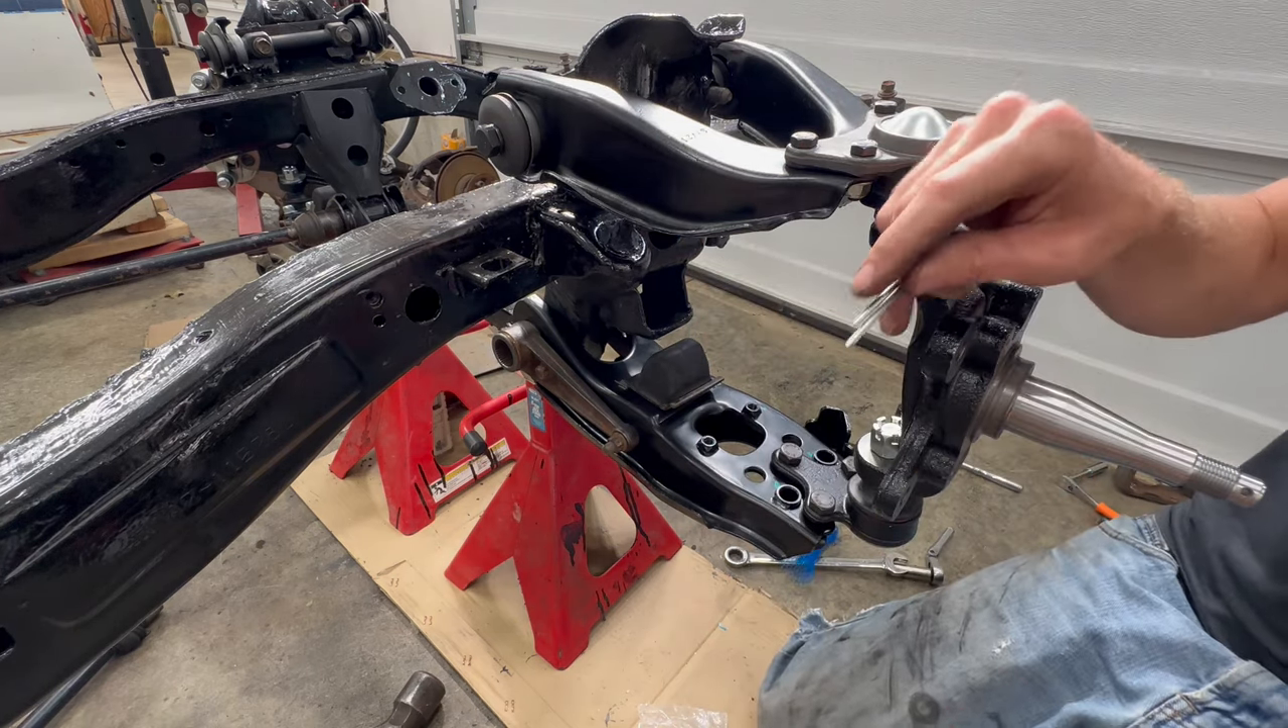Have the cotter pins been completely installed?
No.